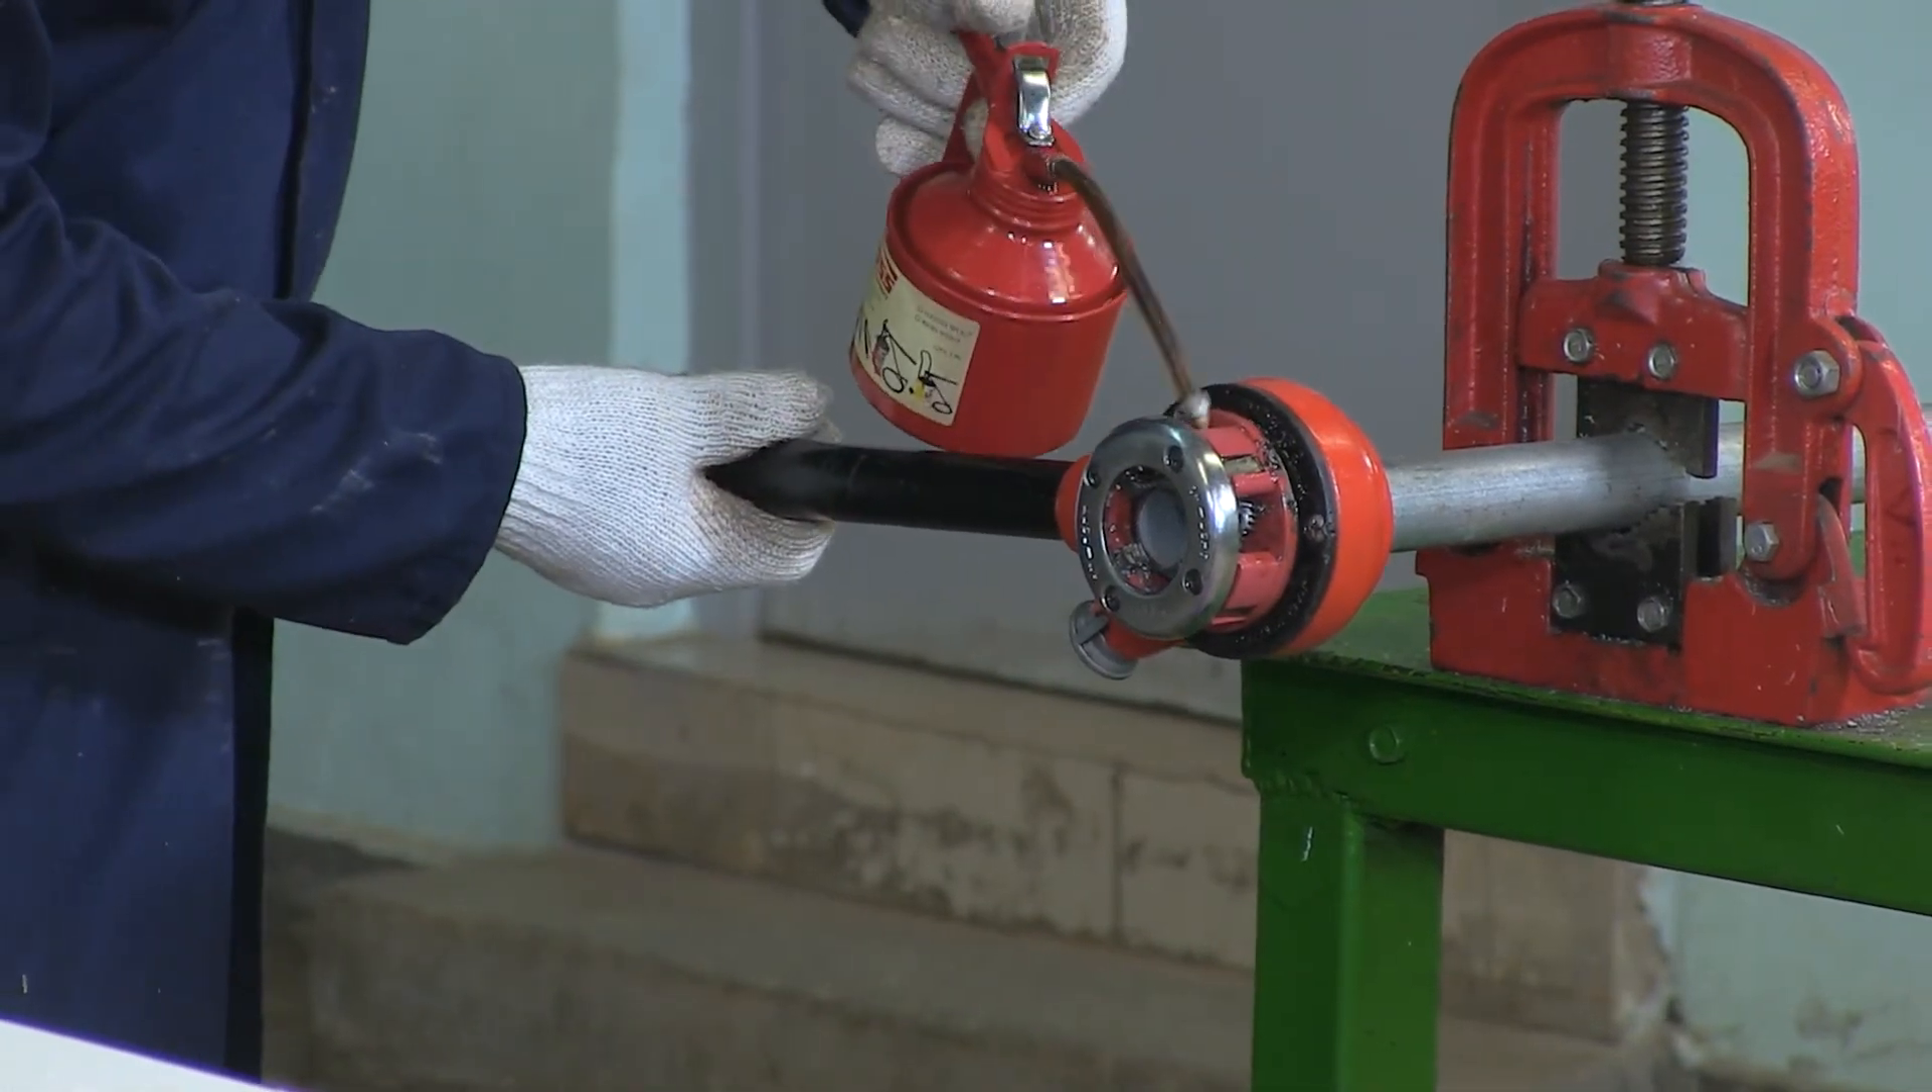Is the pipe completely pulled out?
No.